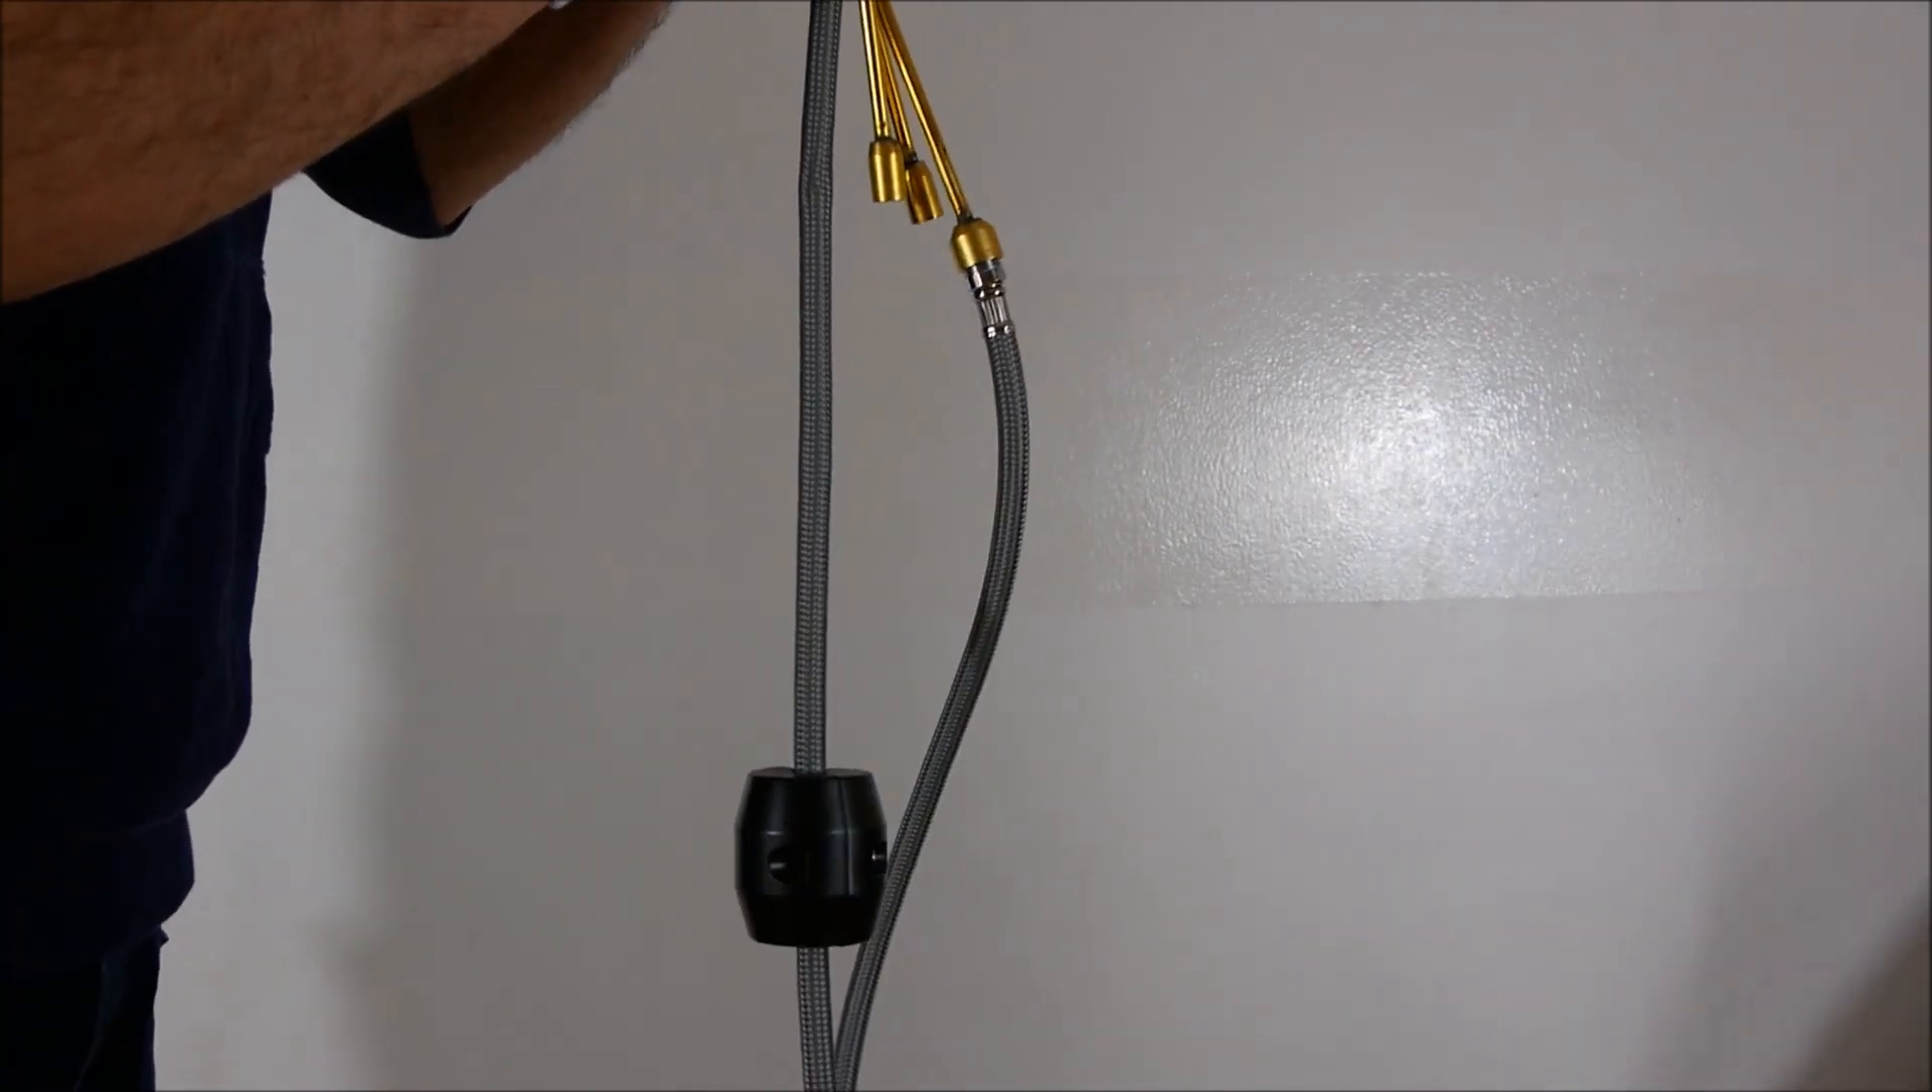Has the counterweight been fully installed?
Yes.